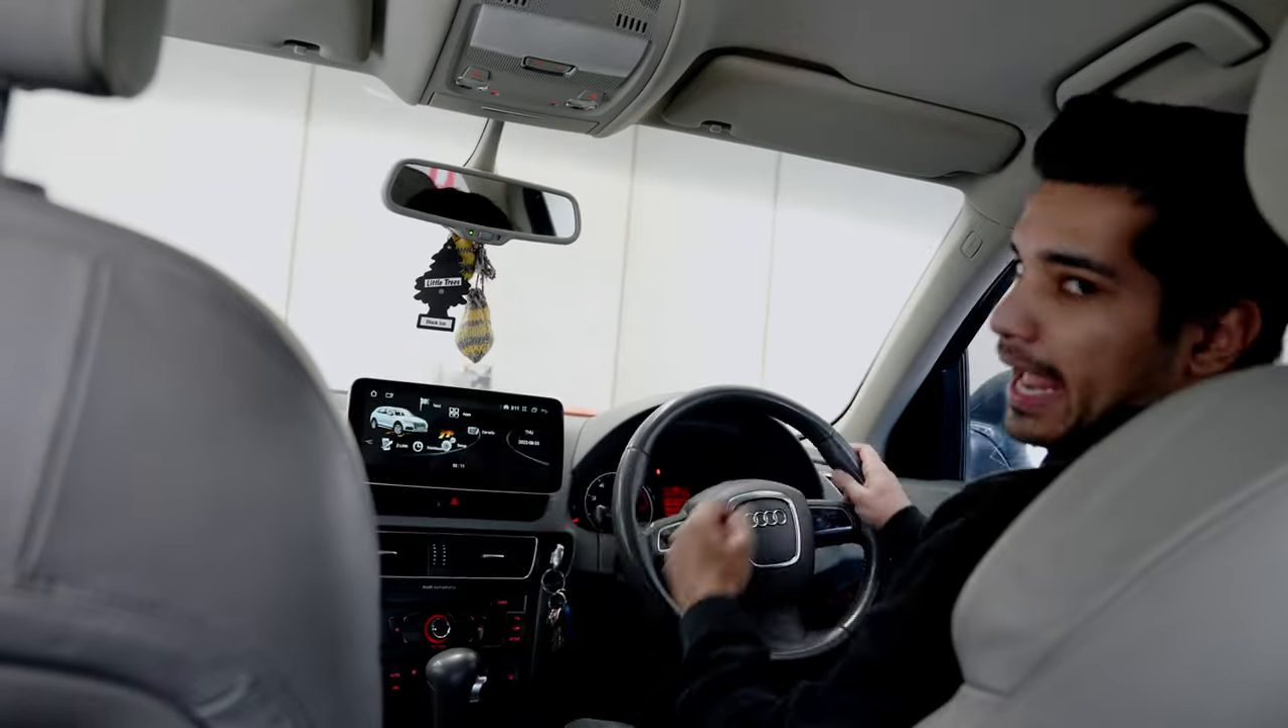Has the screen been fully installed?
Yes.